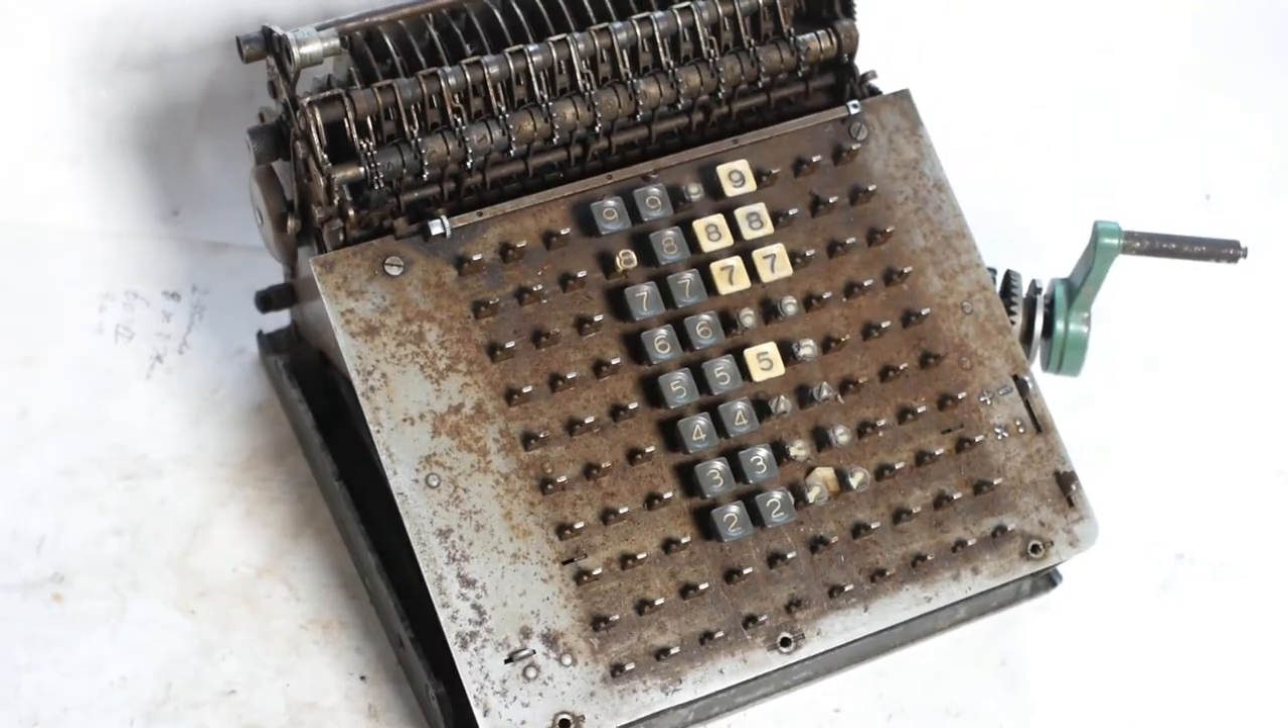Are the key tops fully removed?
No.